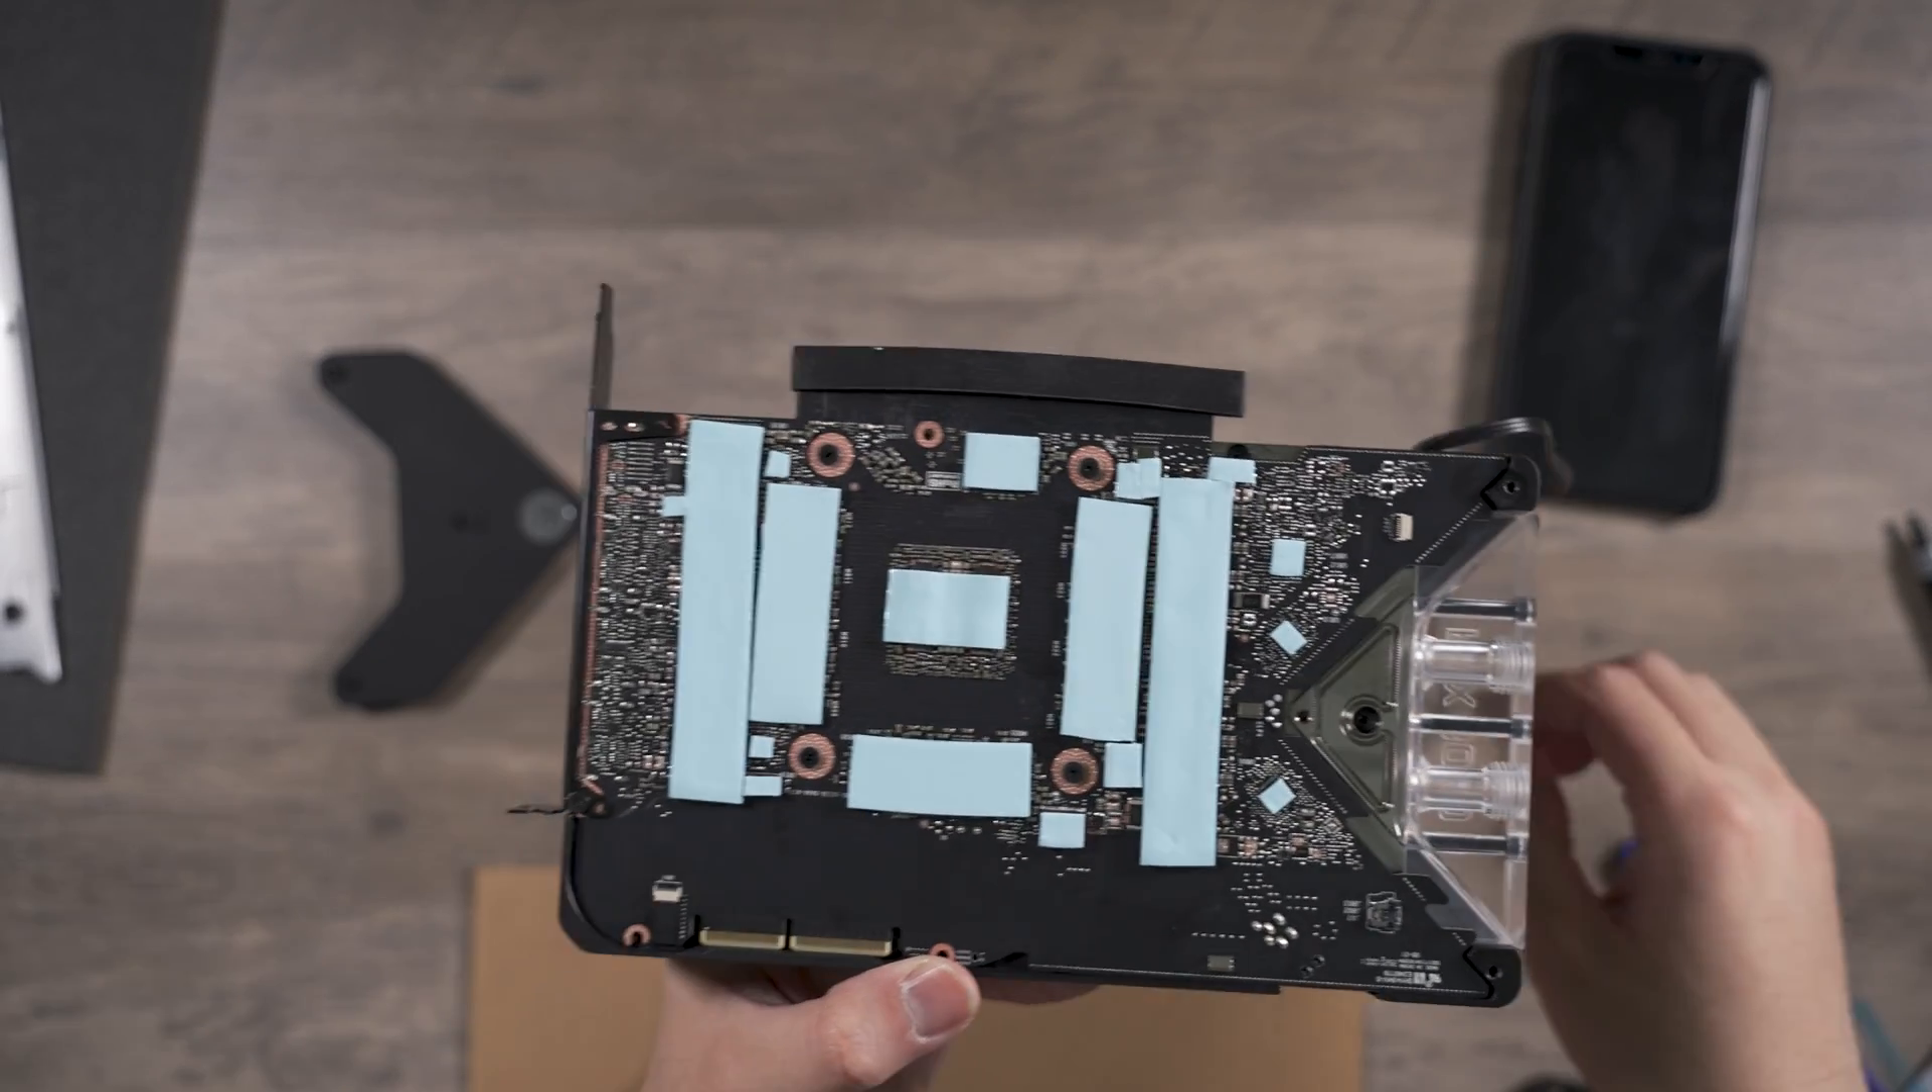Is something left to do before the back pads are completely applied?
No.